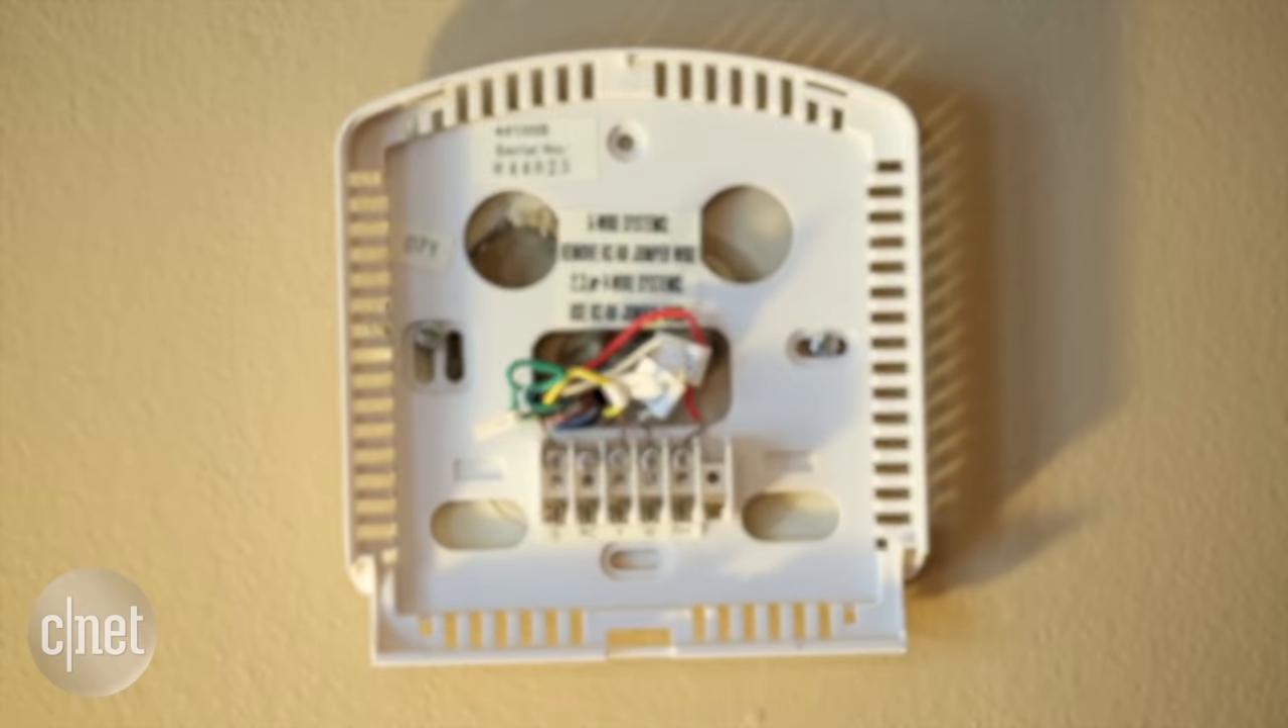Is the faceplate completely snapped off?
Yes.